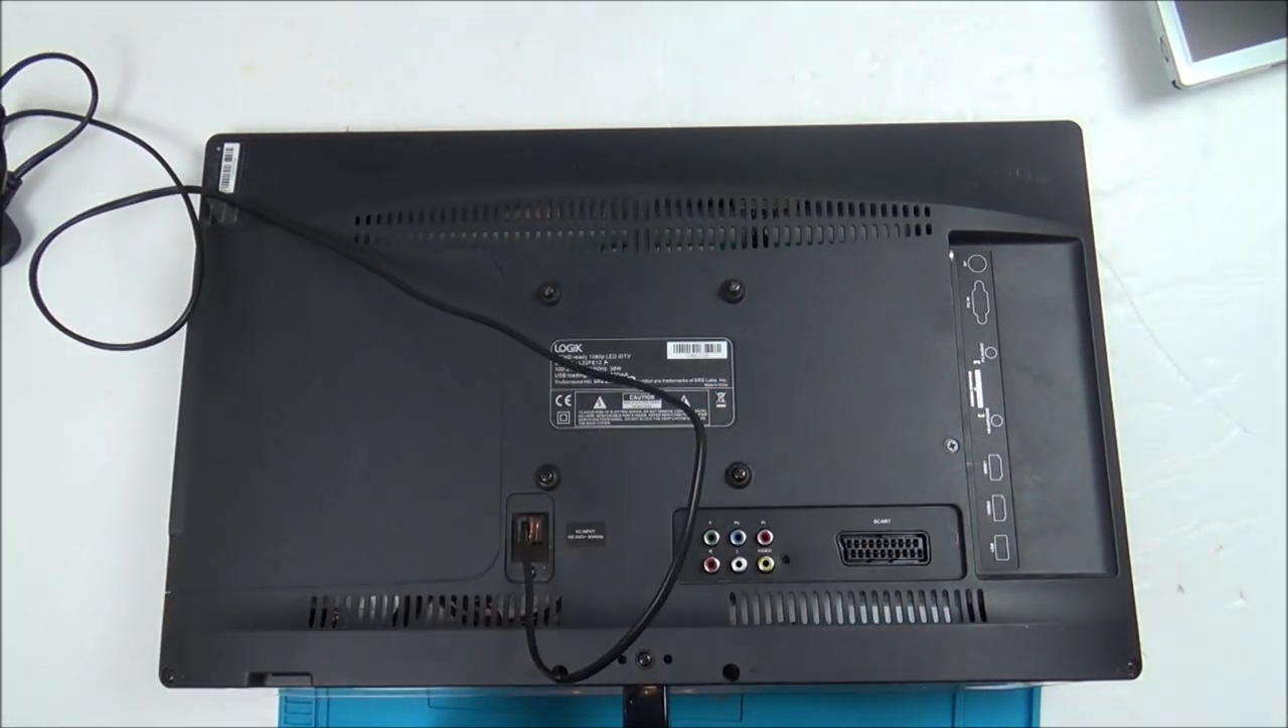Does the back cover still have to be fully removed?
Yes.